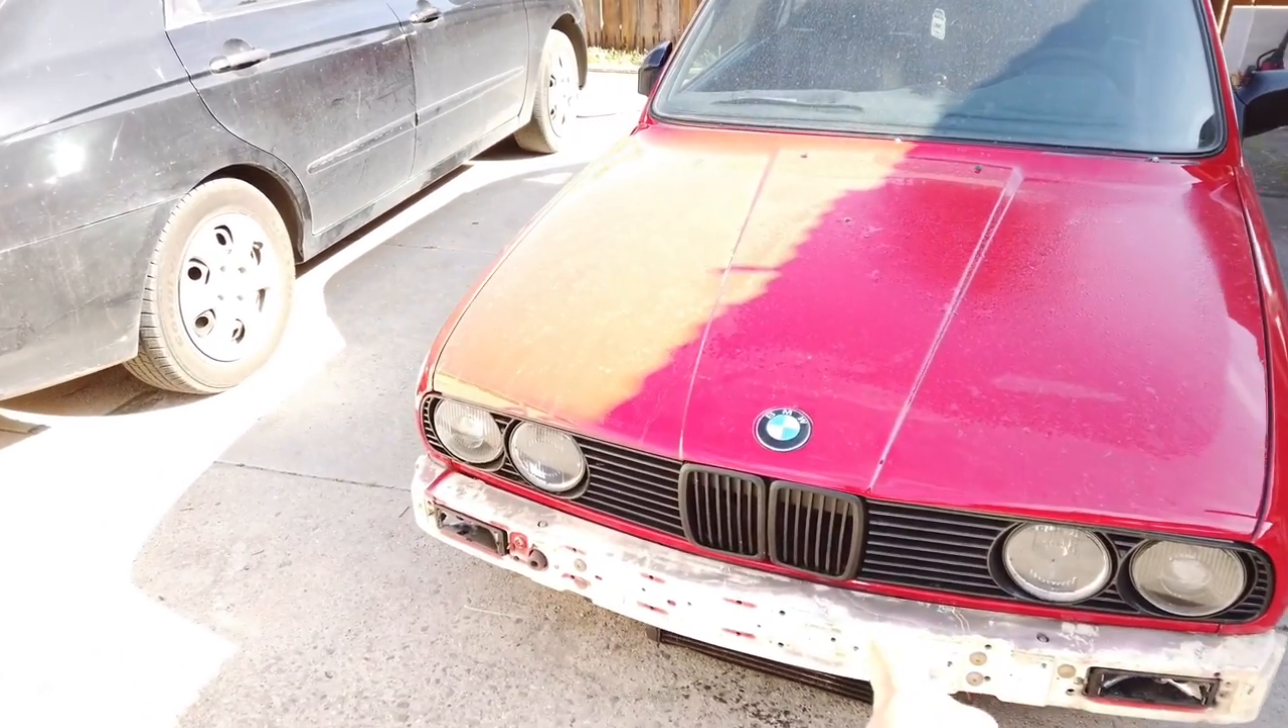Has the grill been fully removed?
No.